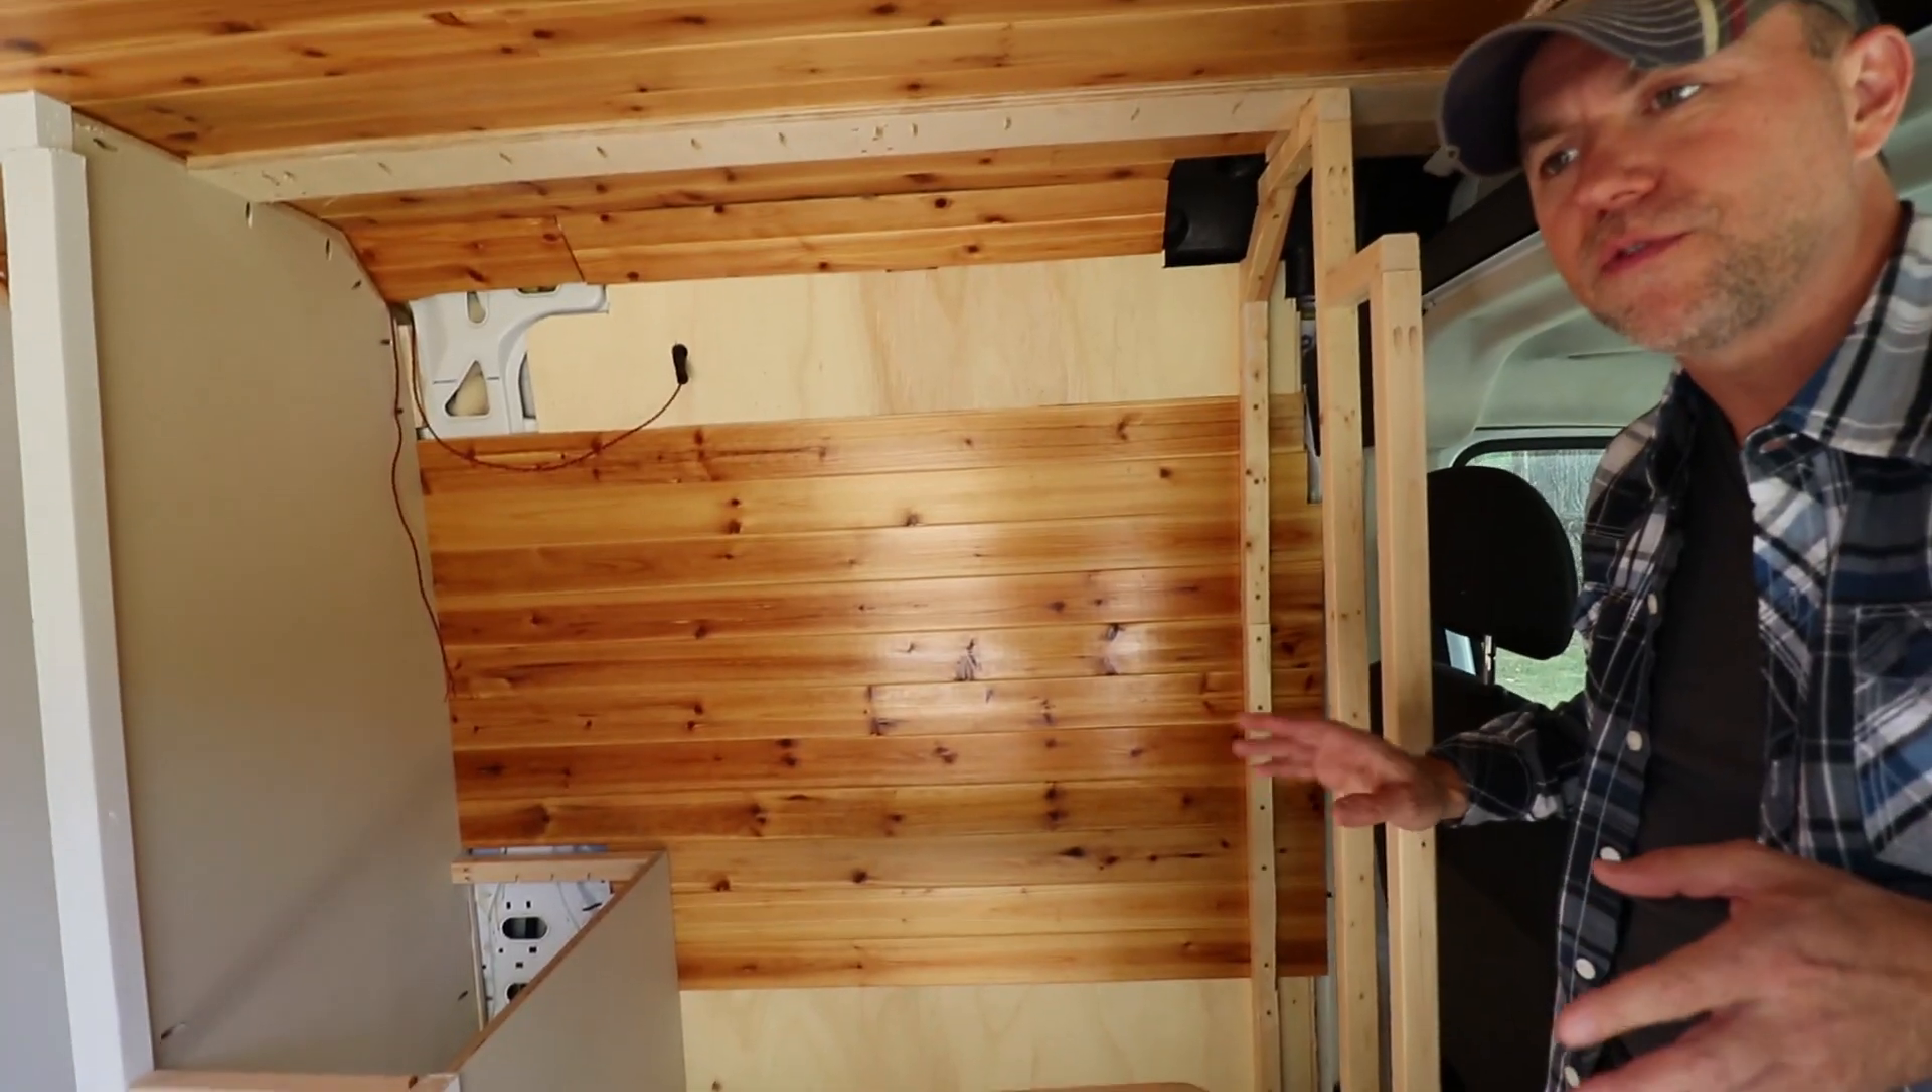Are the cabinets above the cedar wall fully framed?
No.